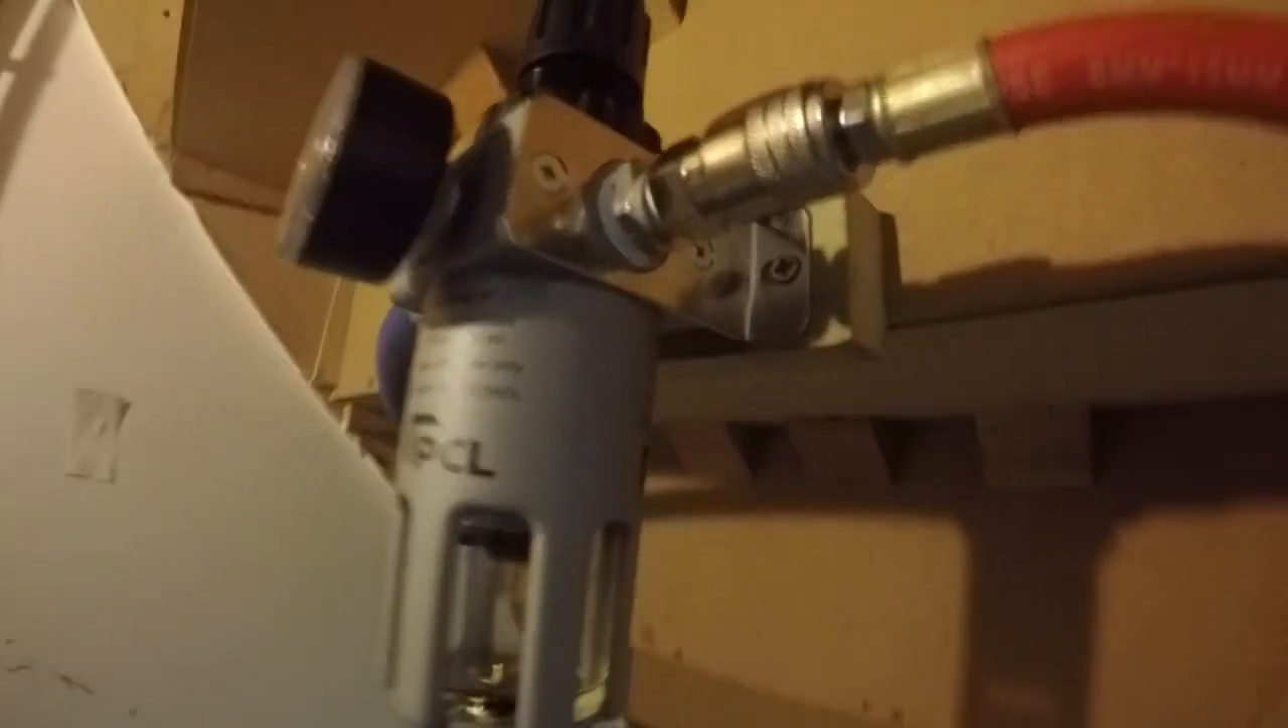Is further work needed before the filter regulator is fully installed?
No.